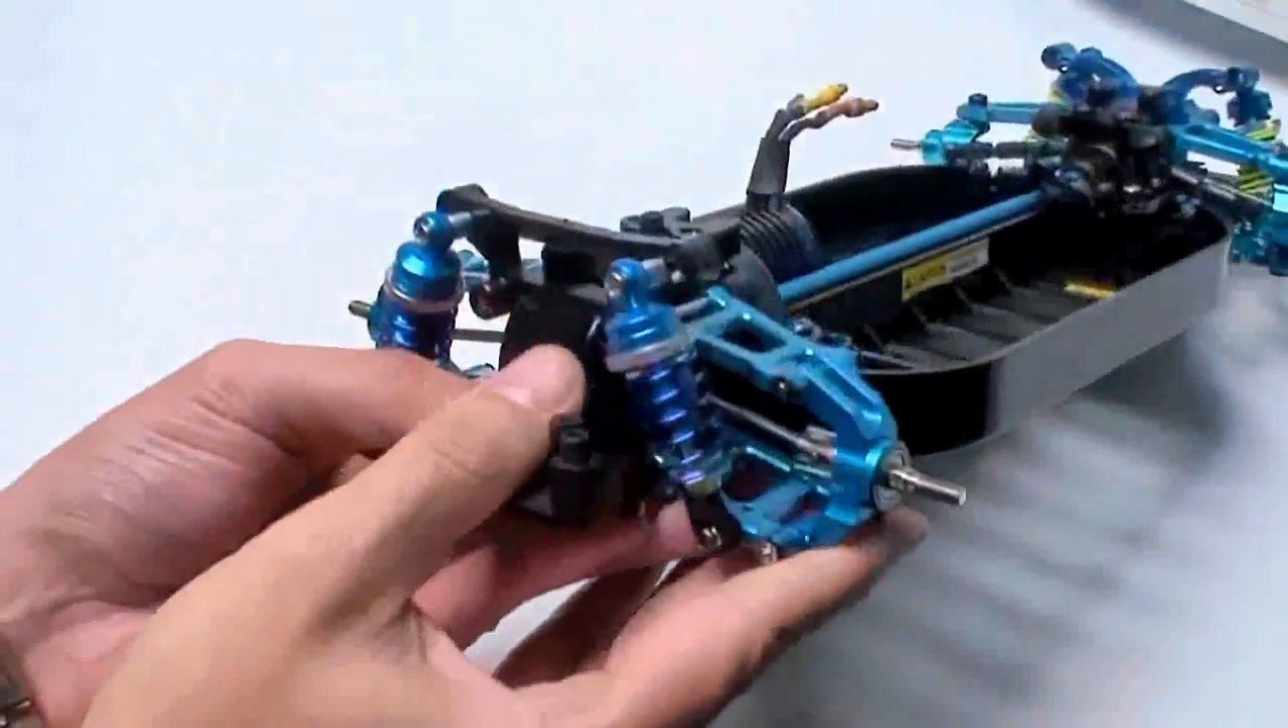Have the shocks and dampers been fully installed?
Yes.